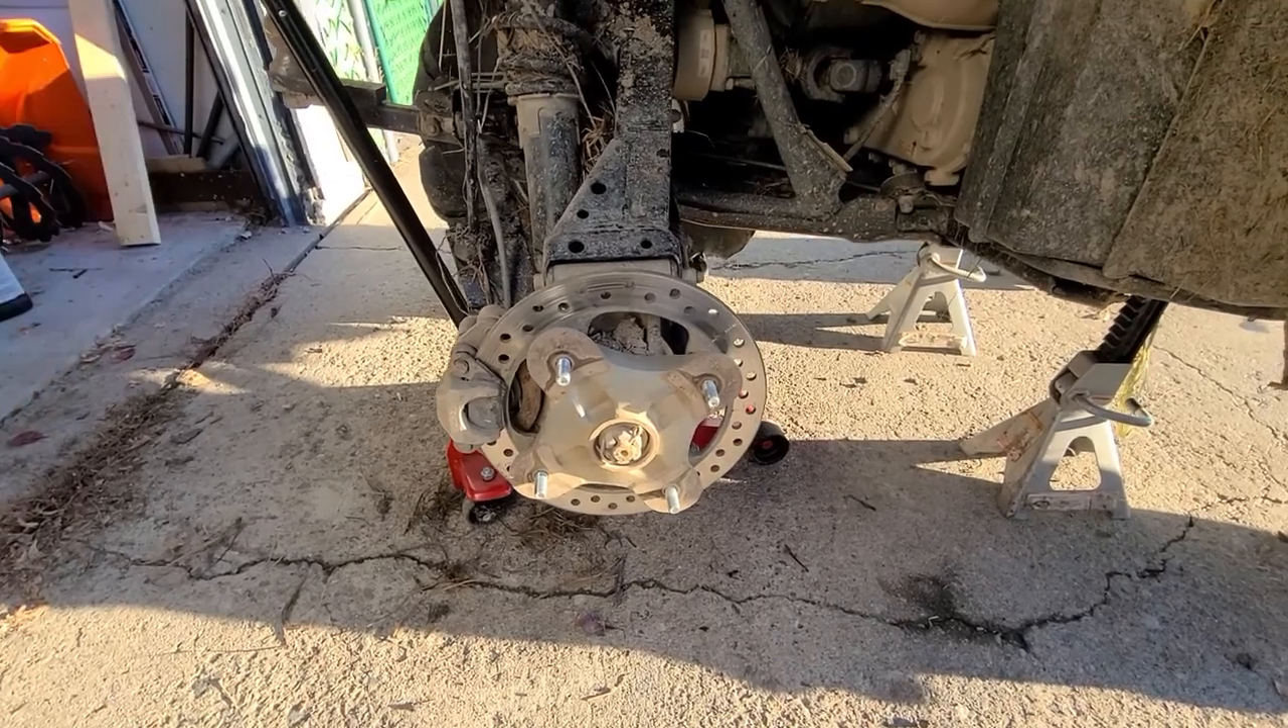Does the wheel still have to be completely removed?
No.